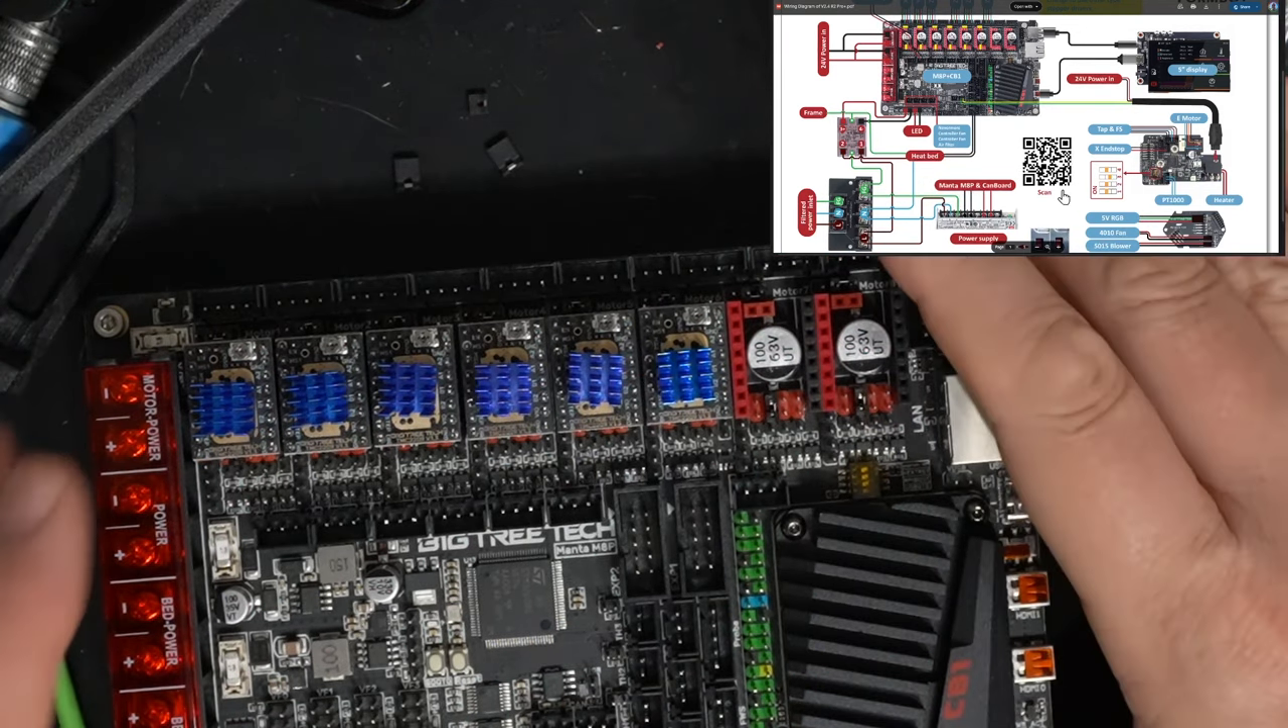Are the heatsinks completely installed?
Yes.